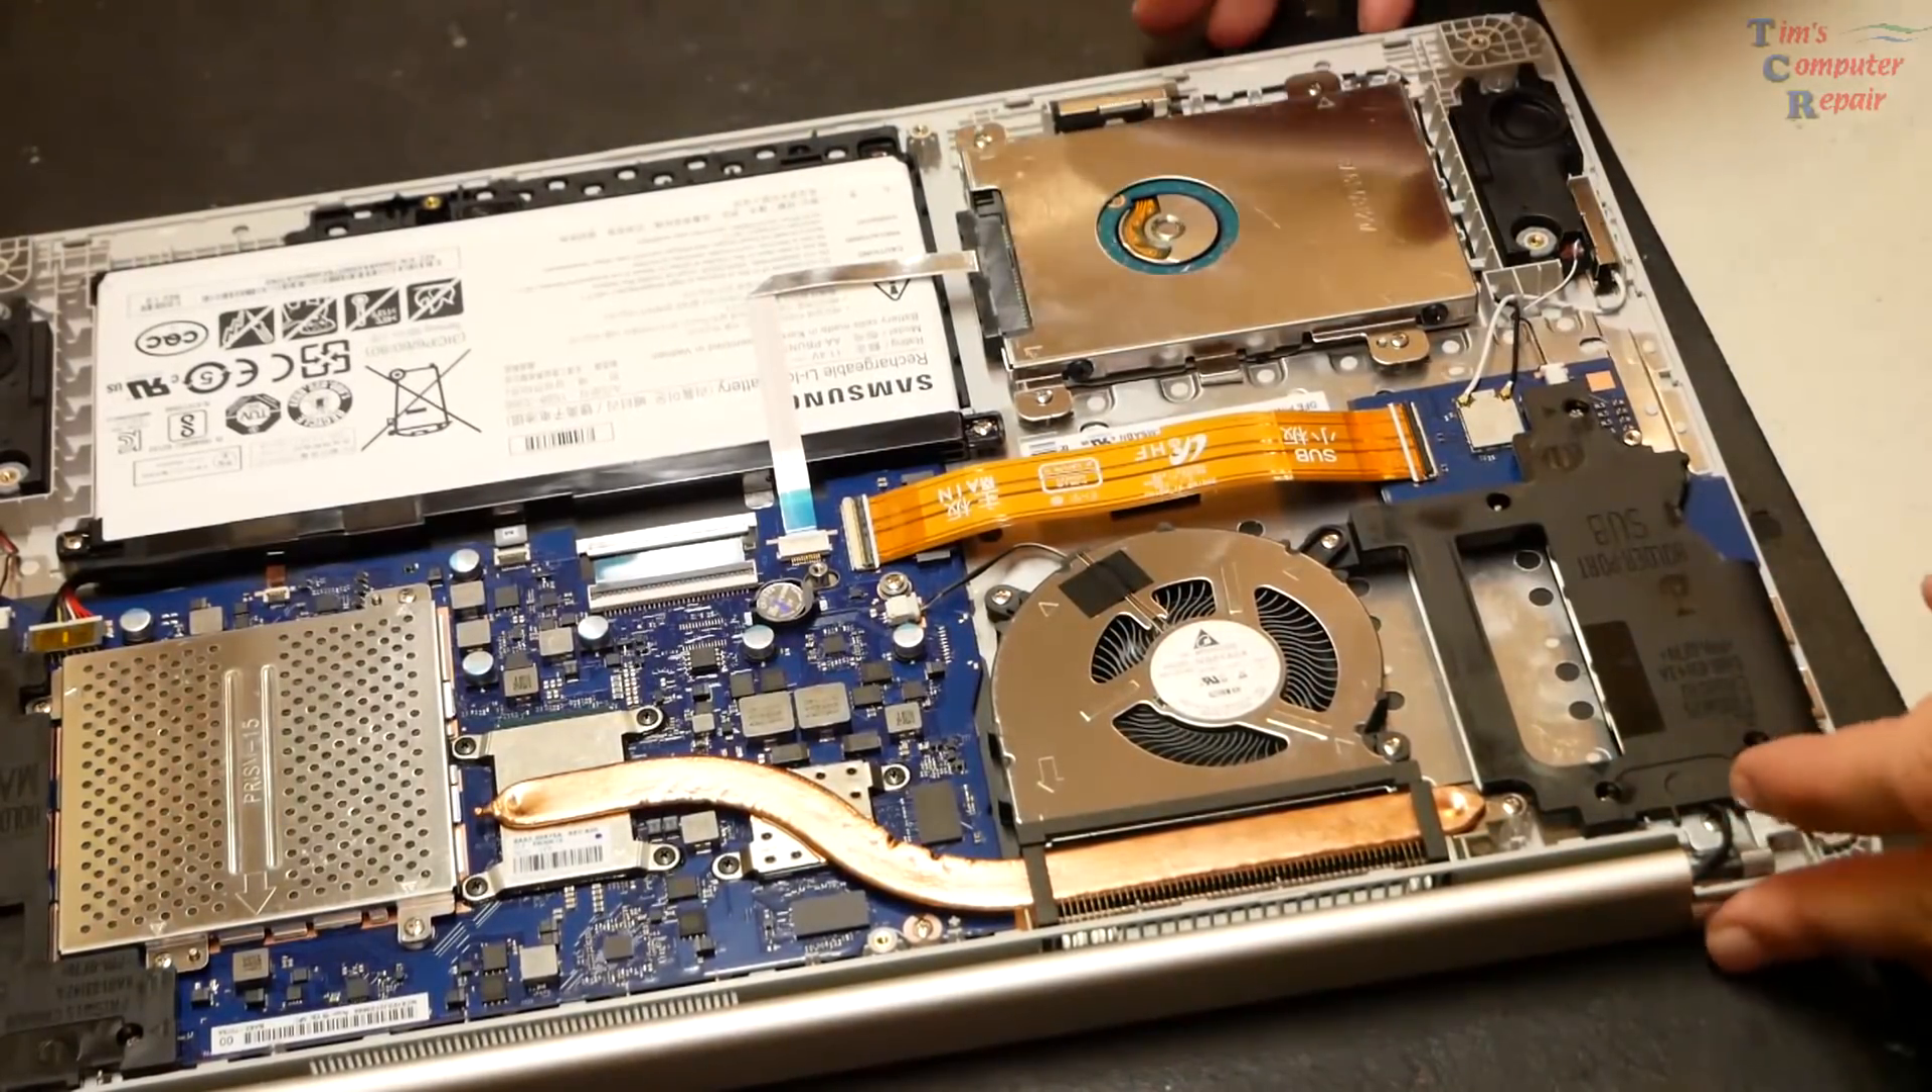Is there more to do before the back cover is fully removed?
No.